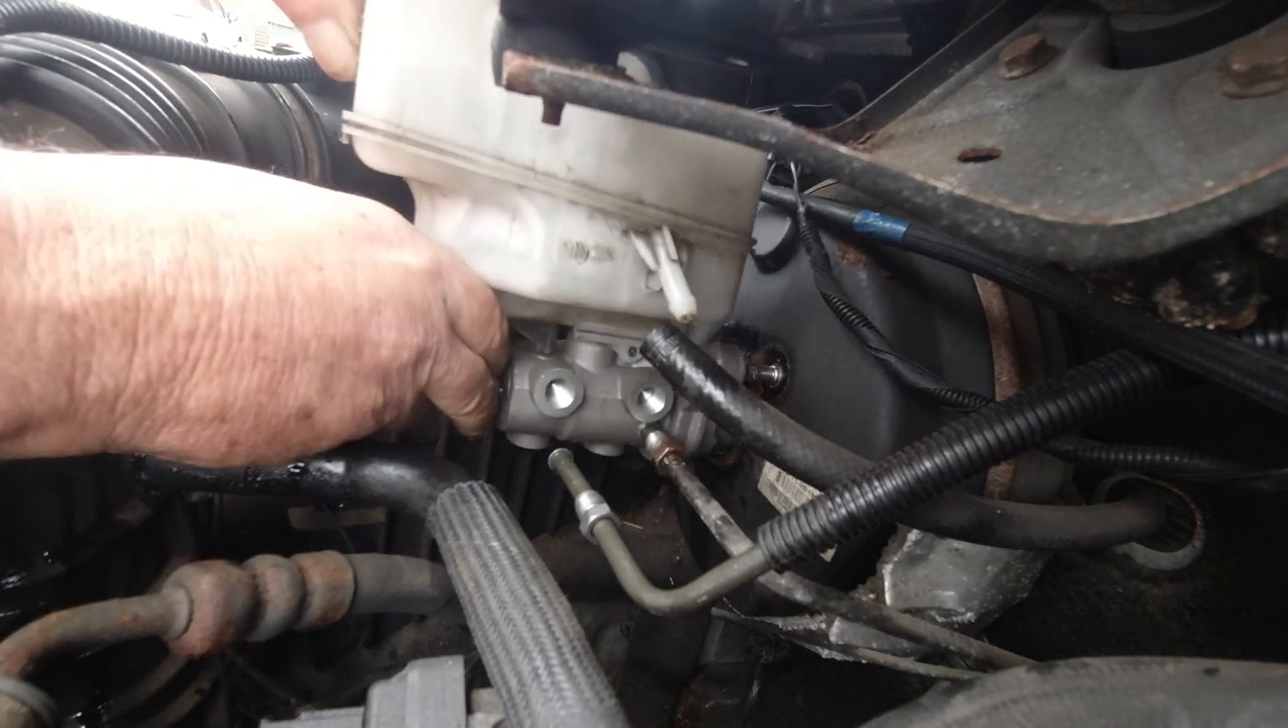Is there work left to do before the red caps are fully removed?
No.